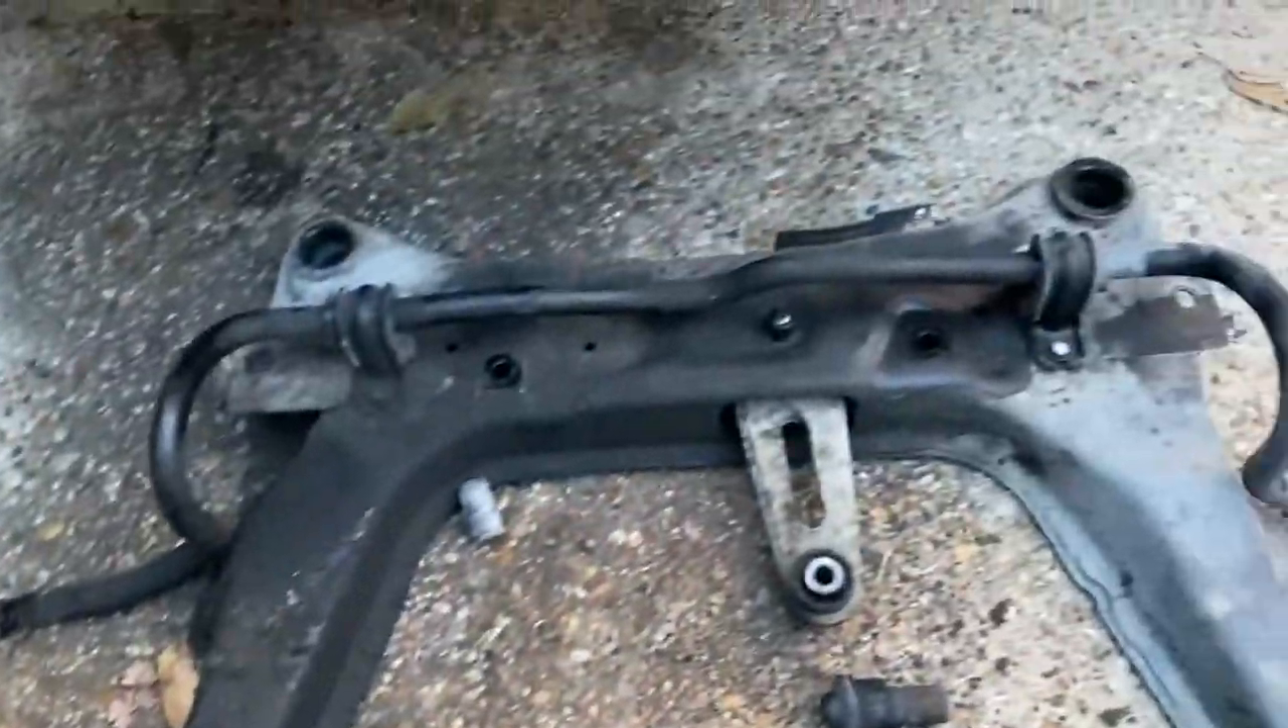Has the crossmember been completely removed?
Yes.